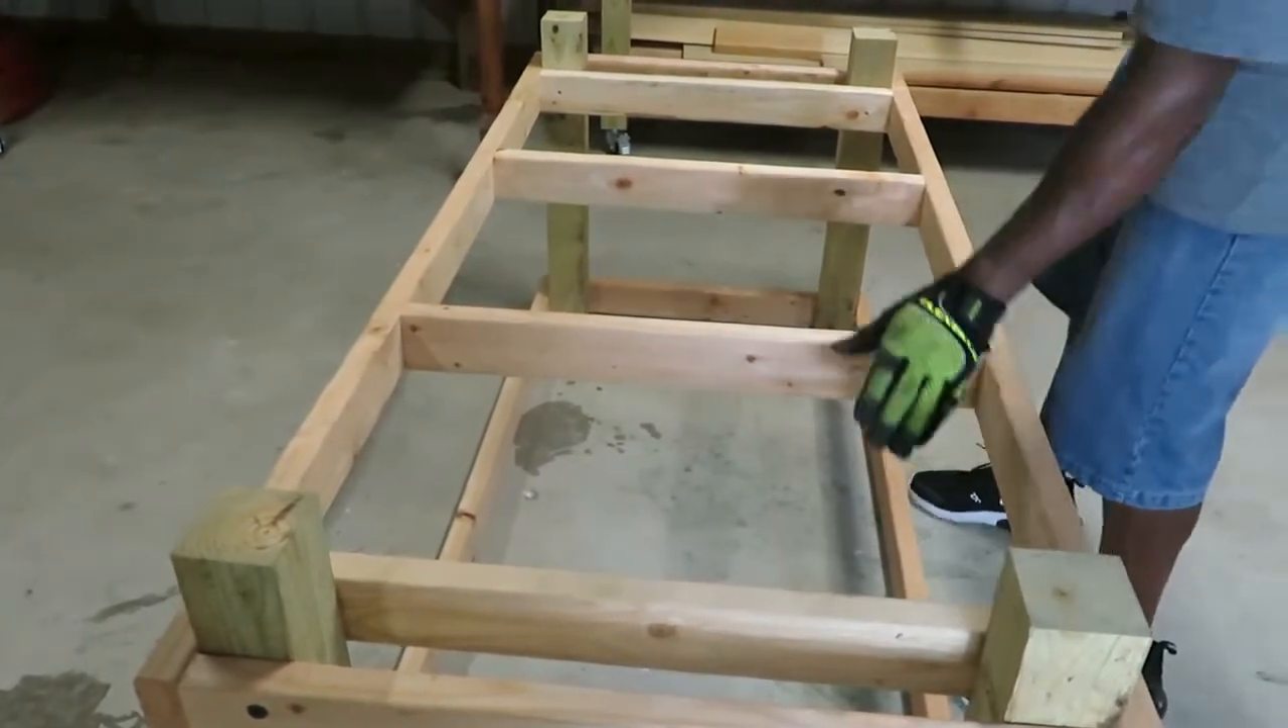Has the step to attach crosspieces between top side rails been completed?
Yes.